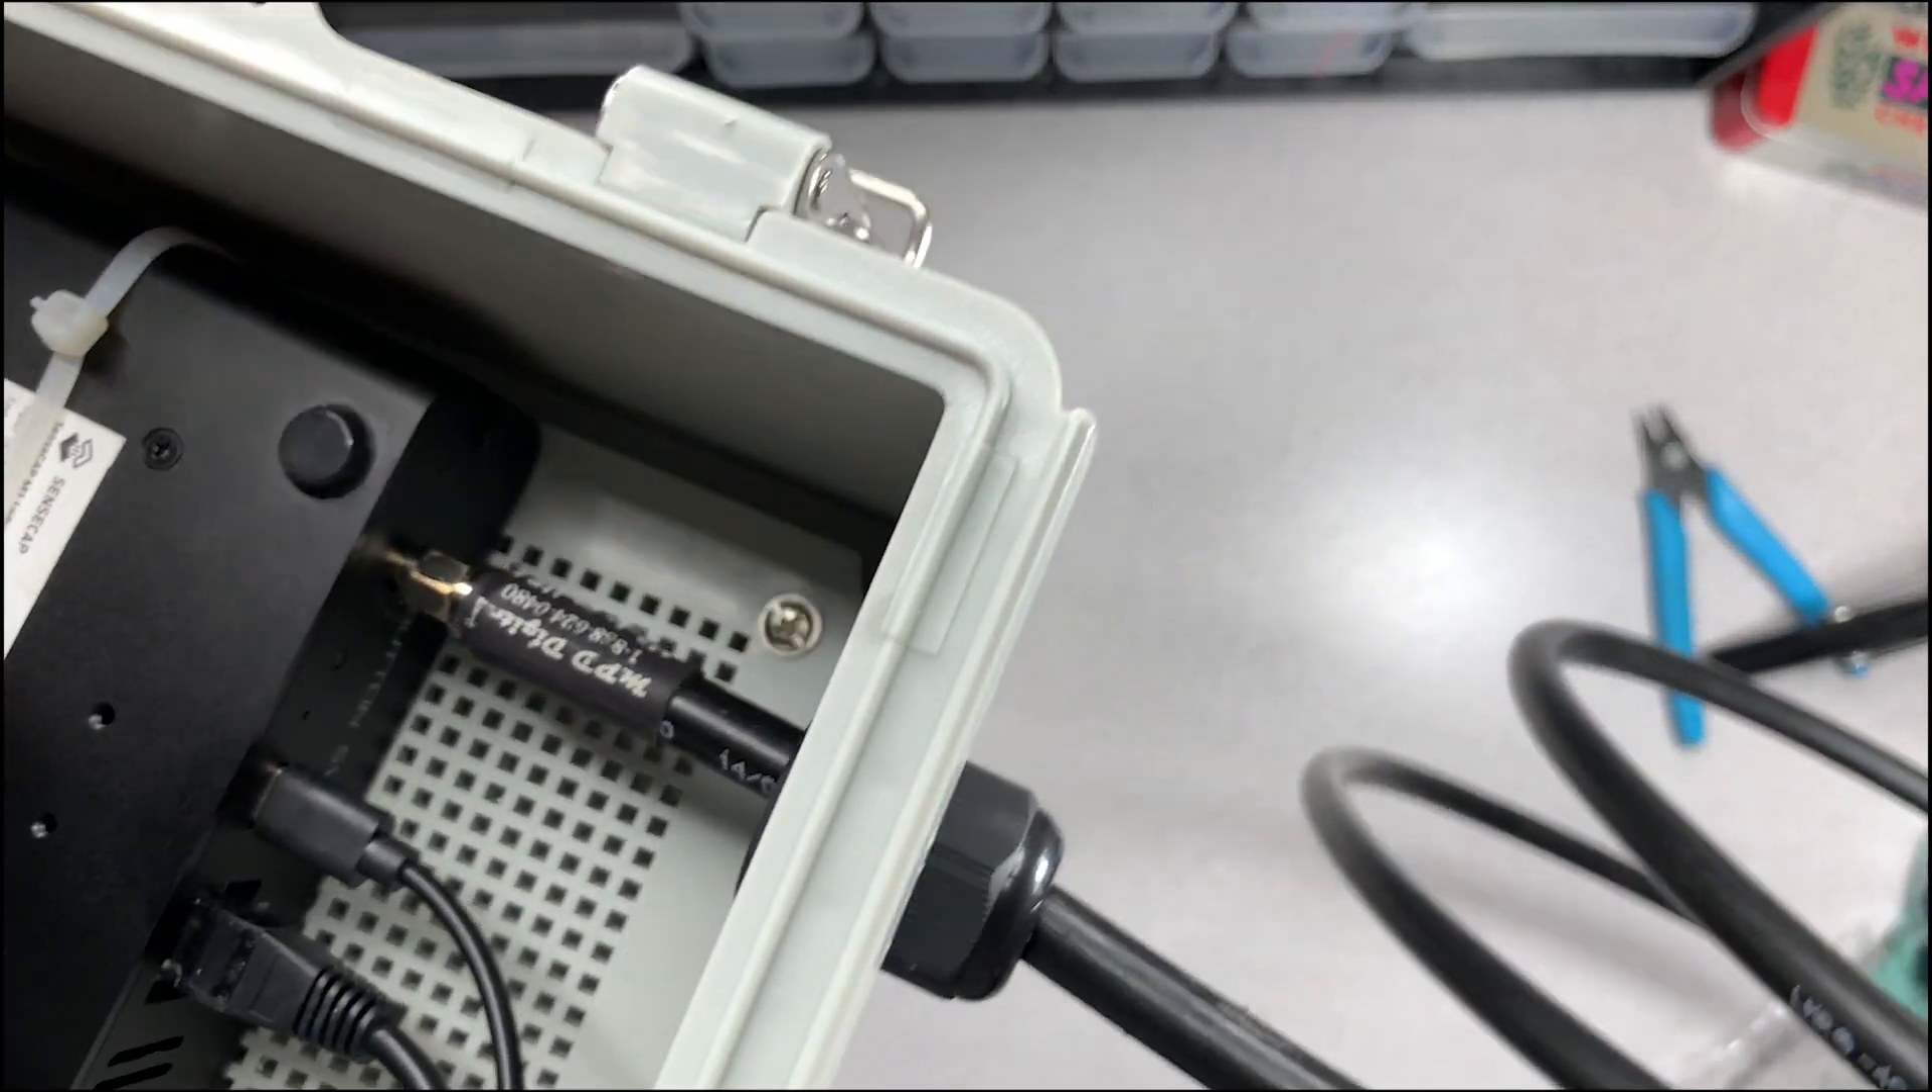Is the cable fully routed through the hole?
Yes.